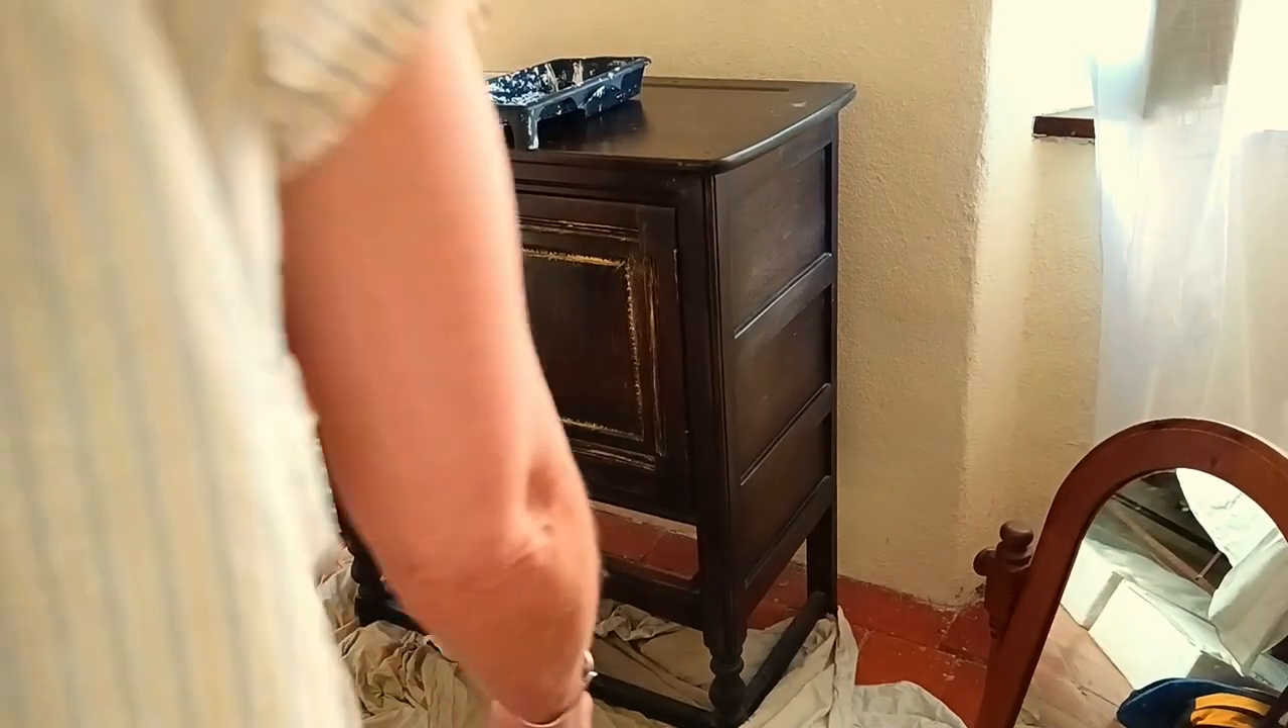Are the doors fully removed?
No.